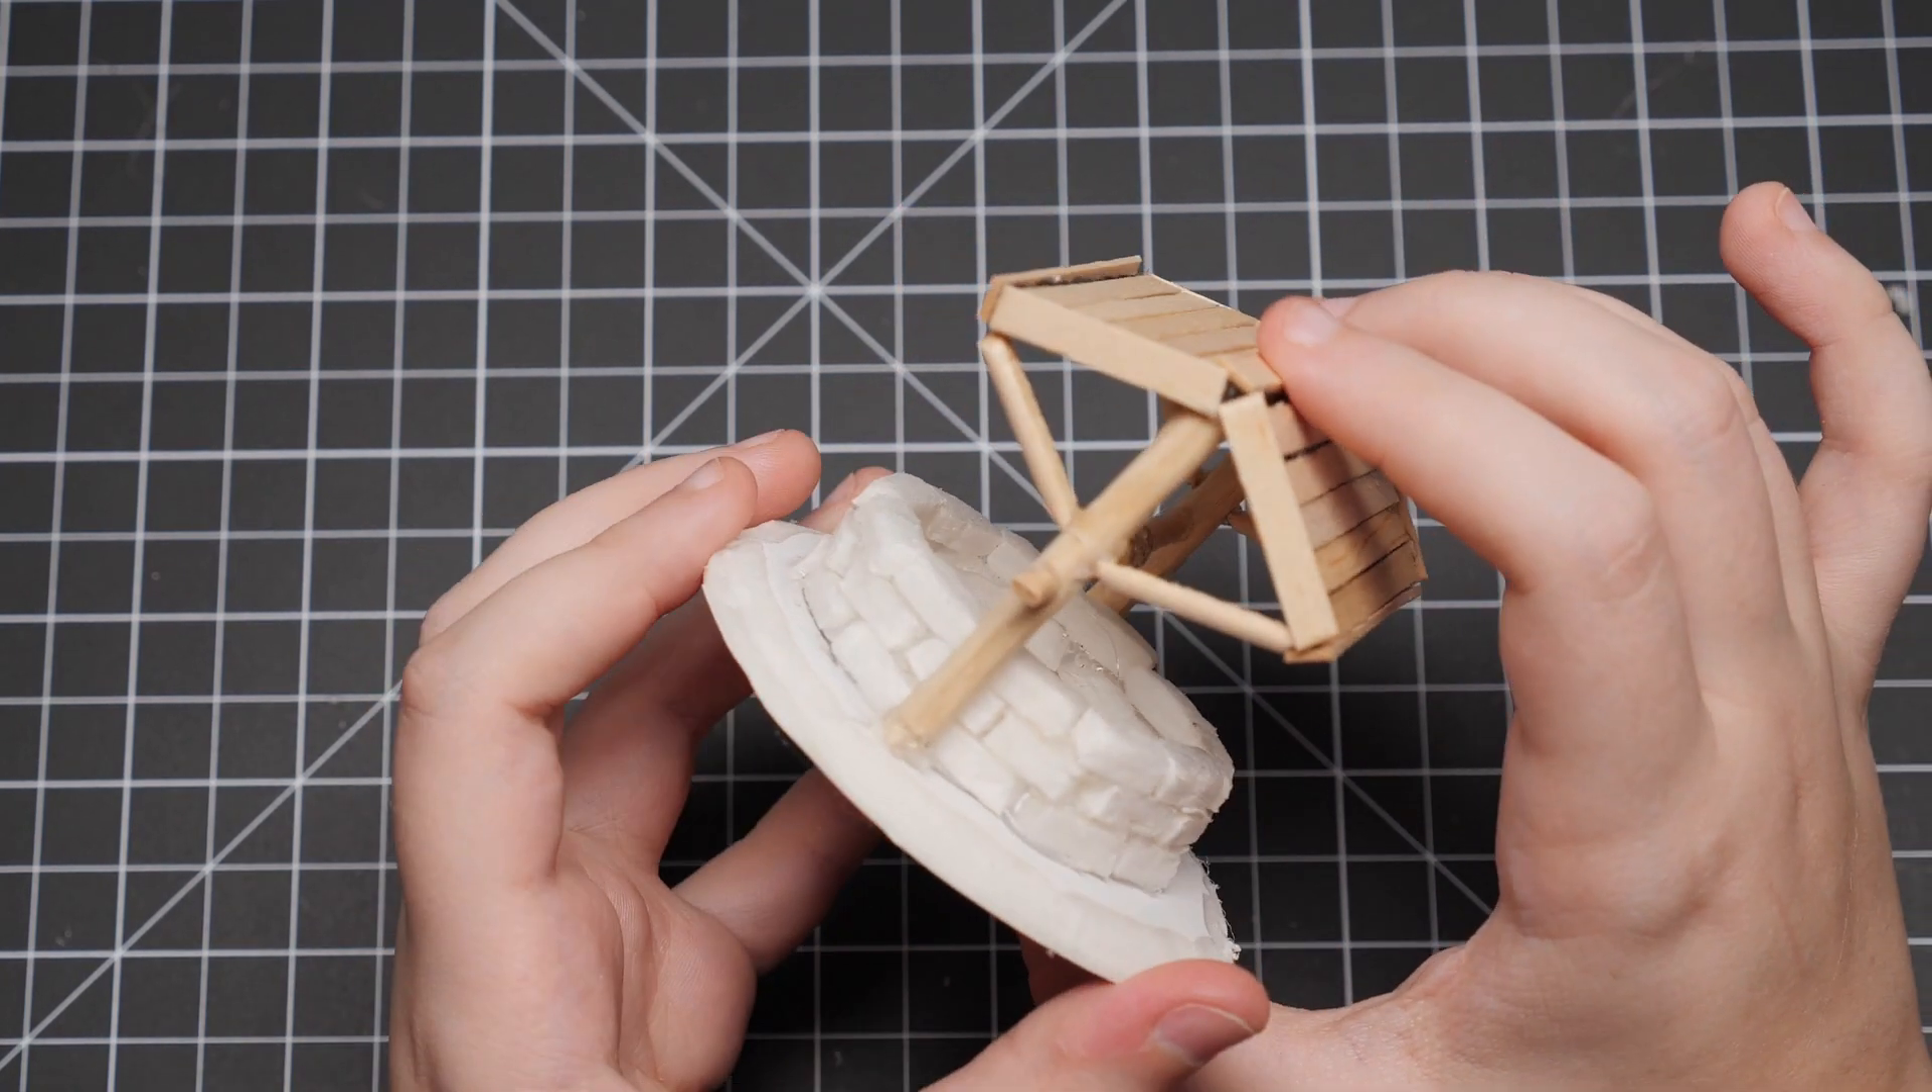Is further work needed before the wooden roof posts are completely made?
No.